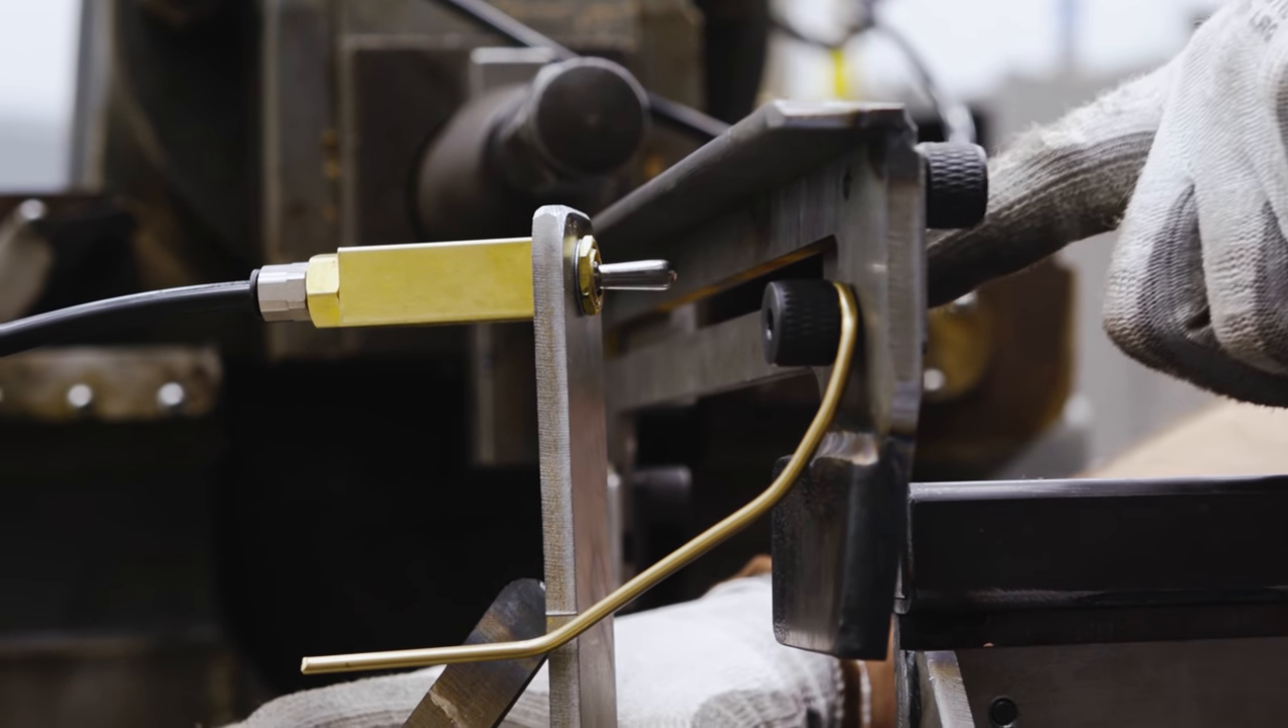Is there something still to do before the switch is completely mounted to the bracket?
No.